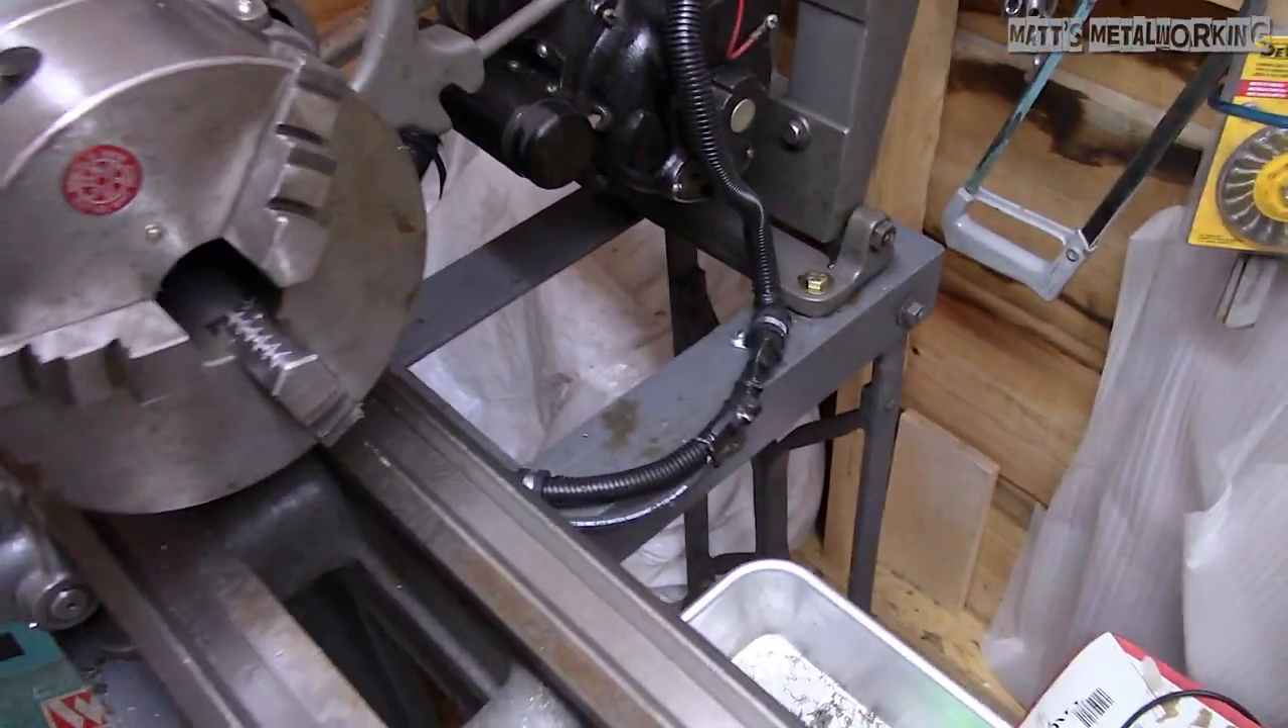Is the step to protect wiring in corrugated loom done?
Yes.